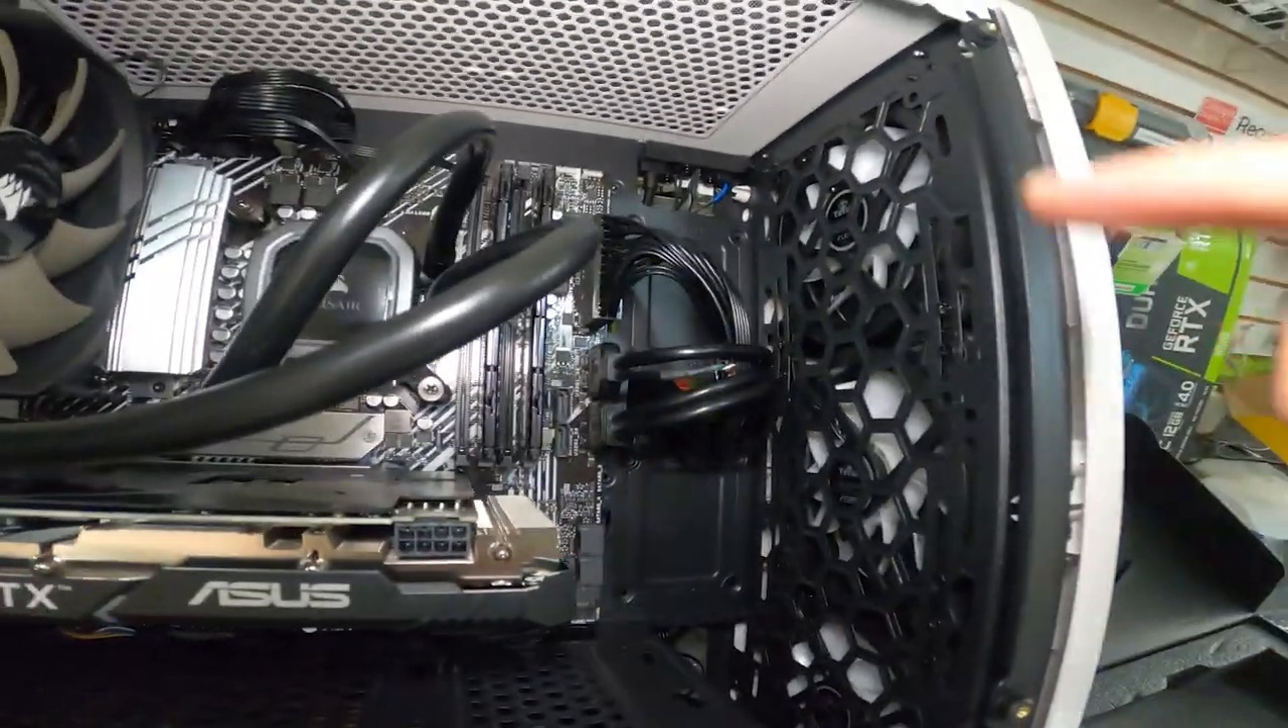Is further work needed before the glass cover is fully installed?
Yes.